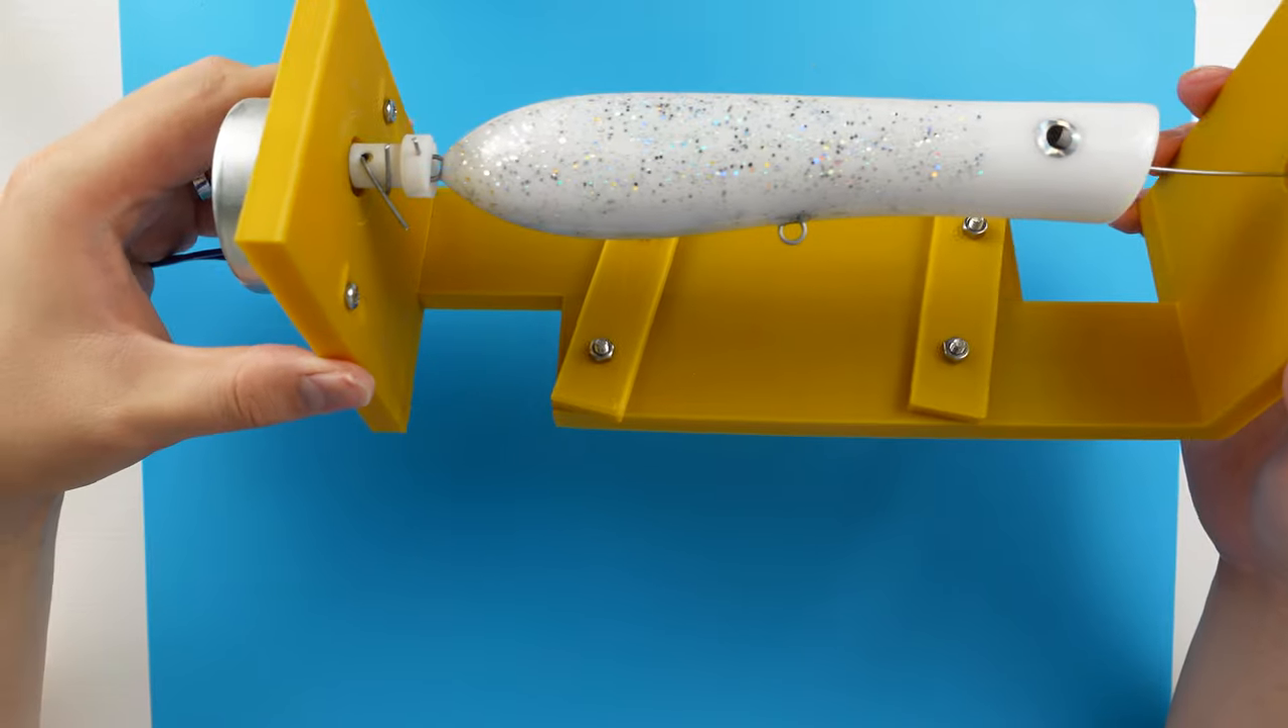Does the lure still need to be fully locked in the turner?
No.